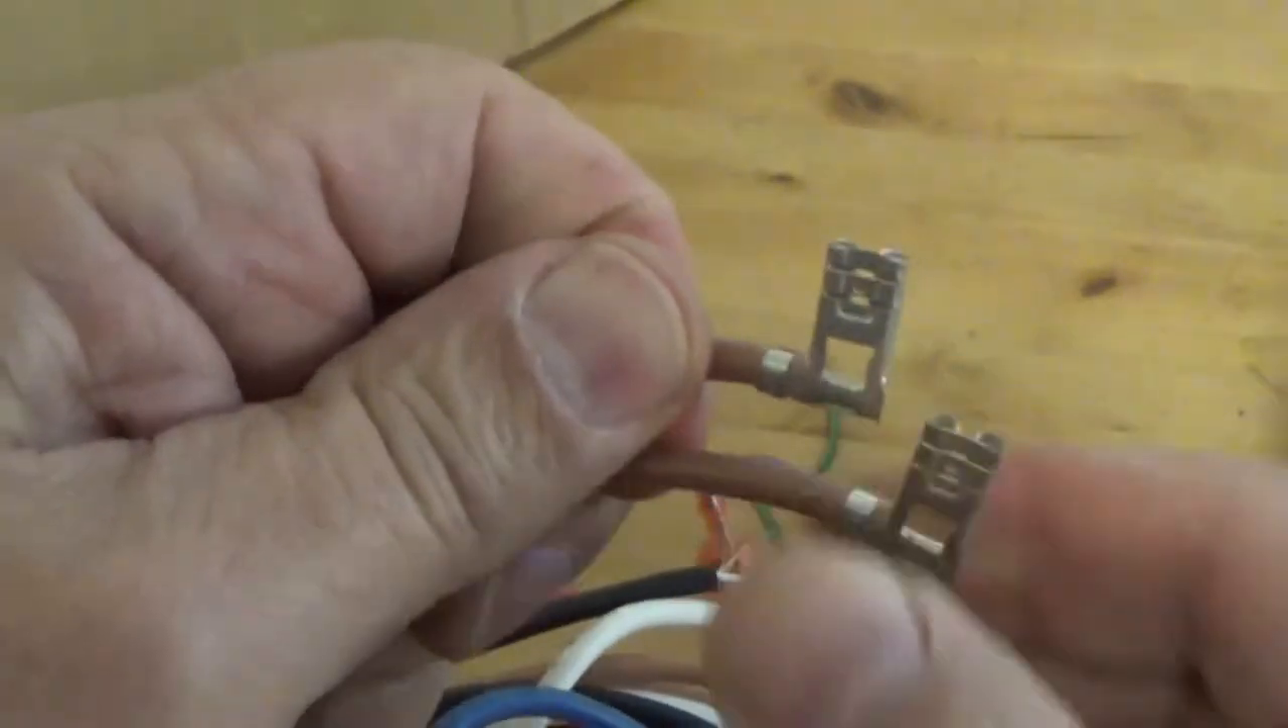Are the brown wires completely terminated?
Yes.